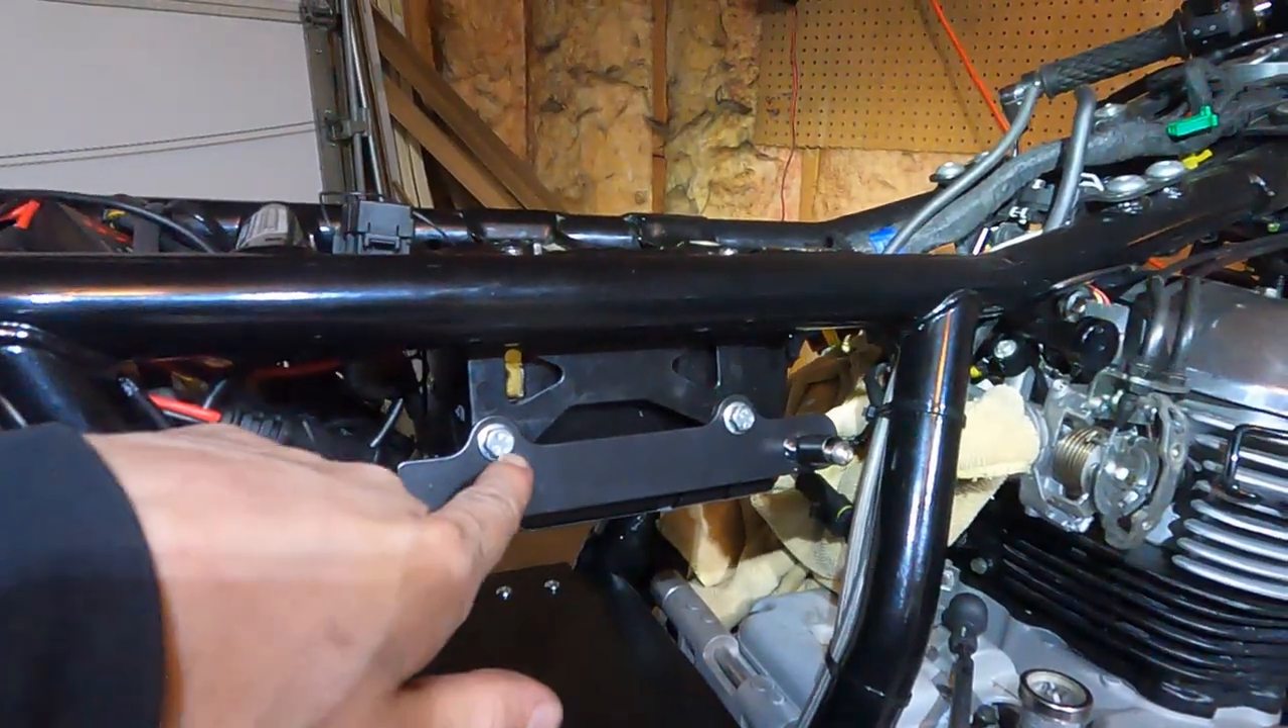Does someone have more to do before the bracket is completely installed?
No.